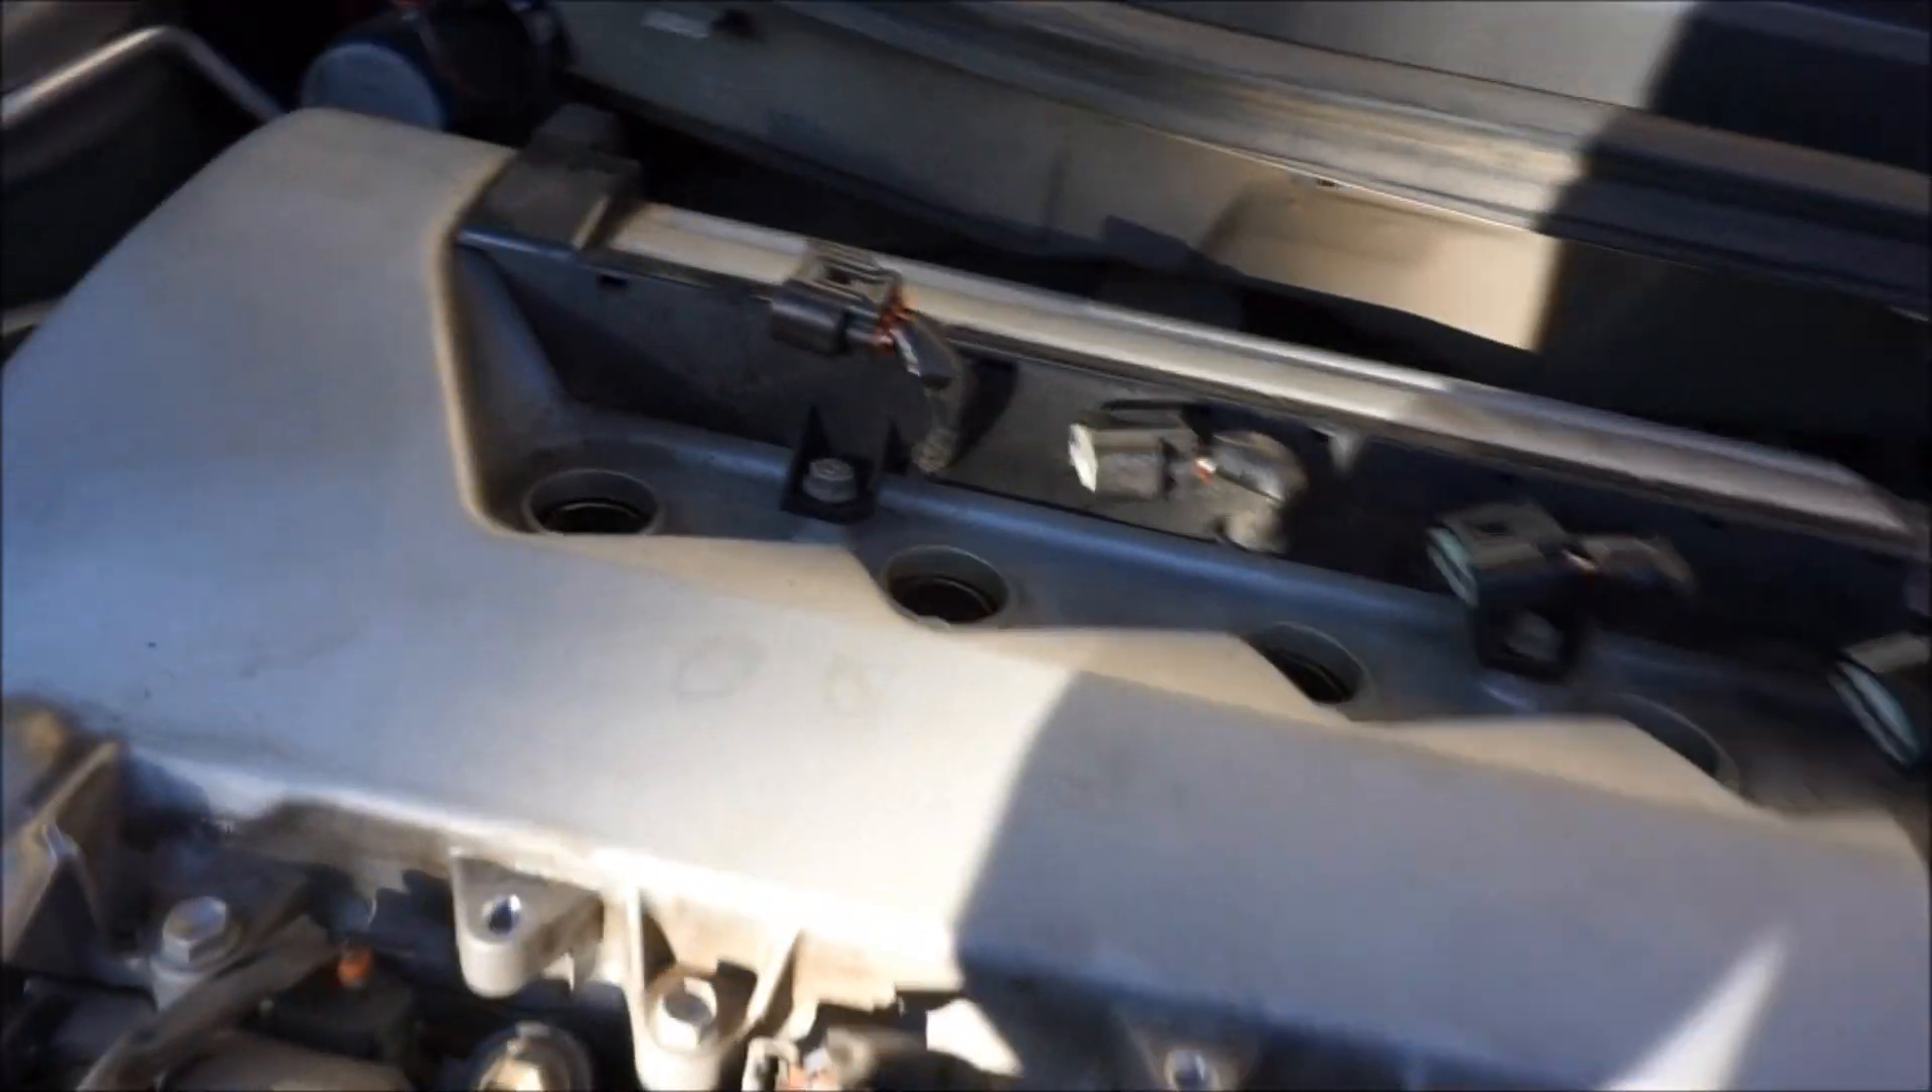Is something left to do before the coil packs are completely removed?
No.